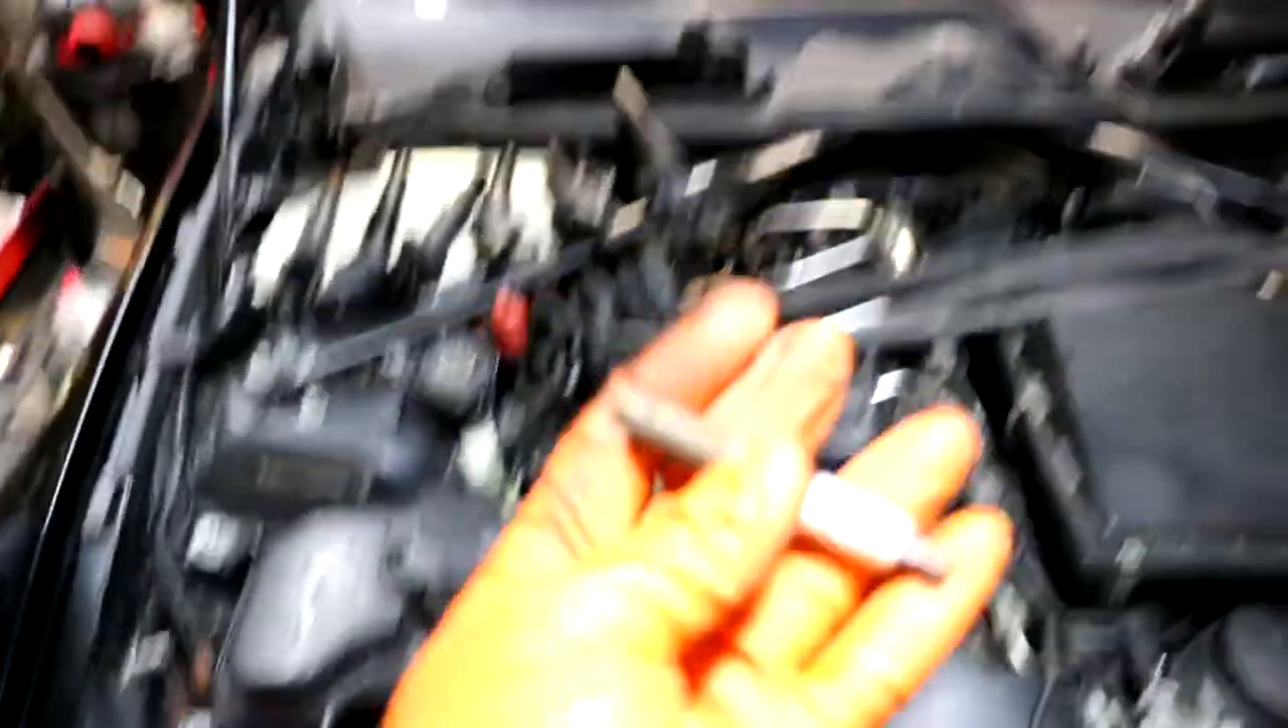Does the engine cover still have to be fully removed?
No.